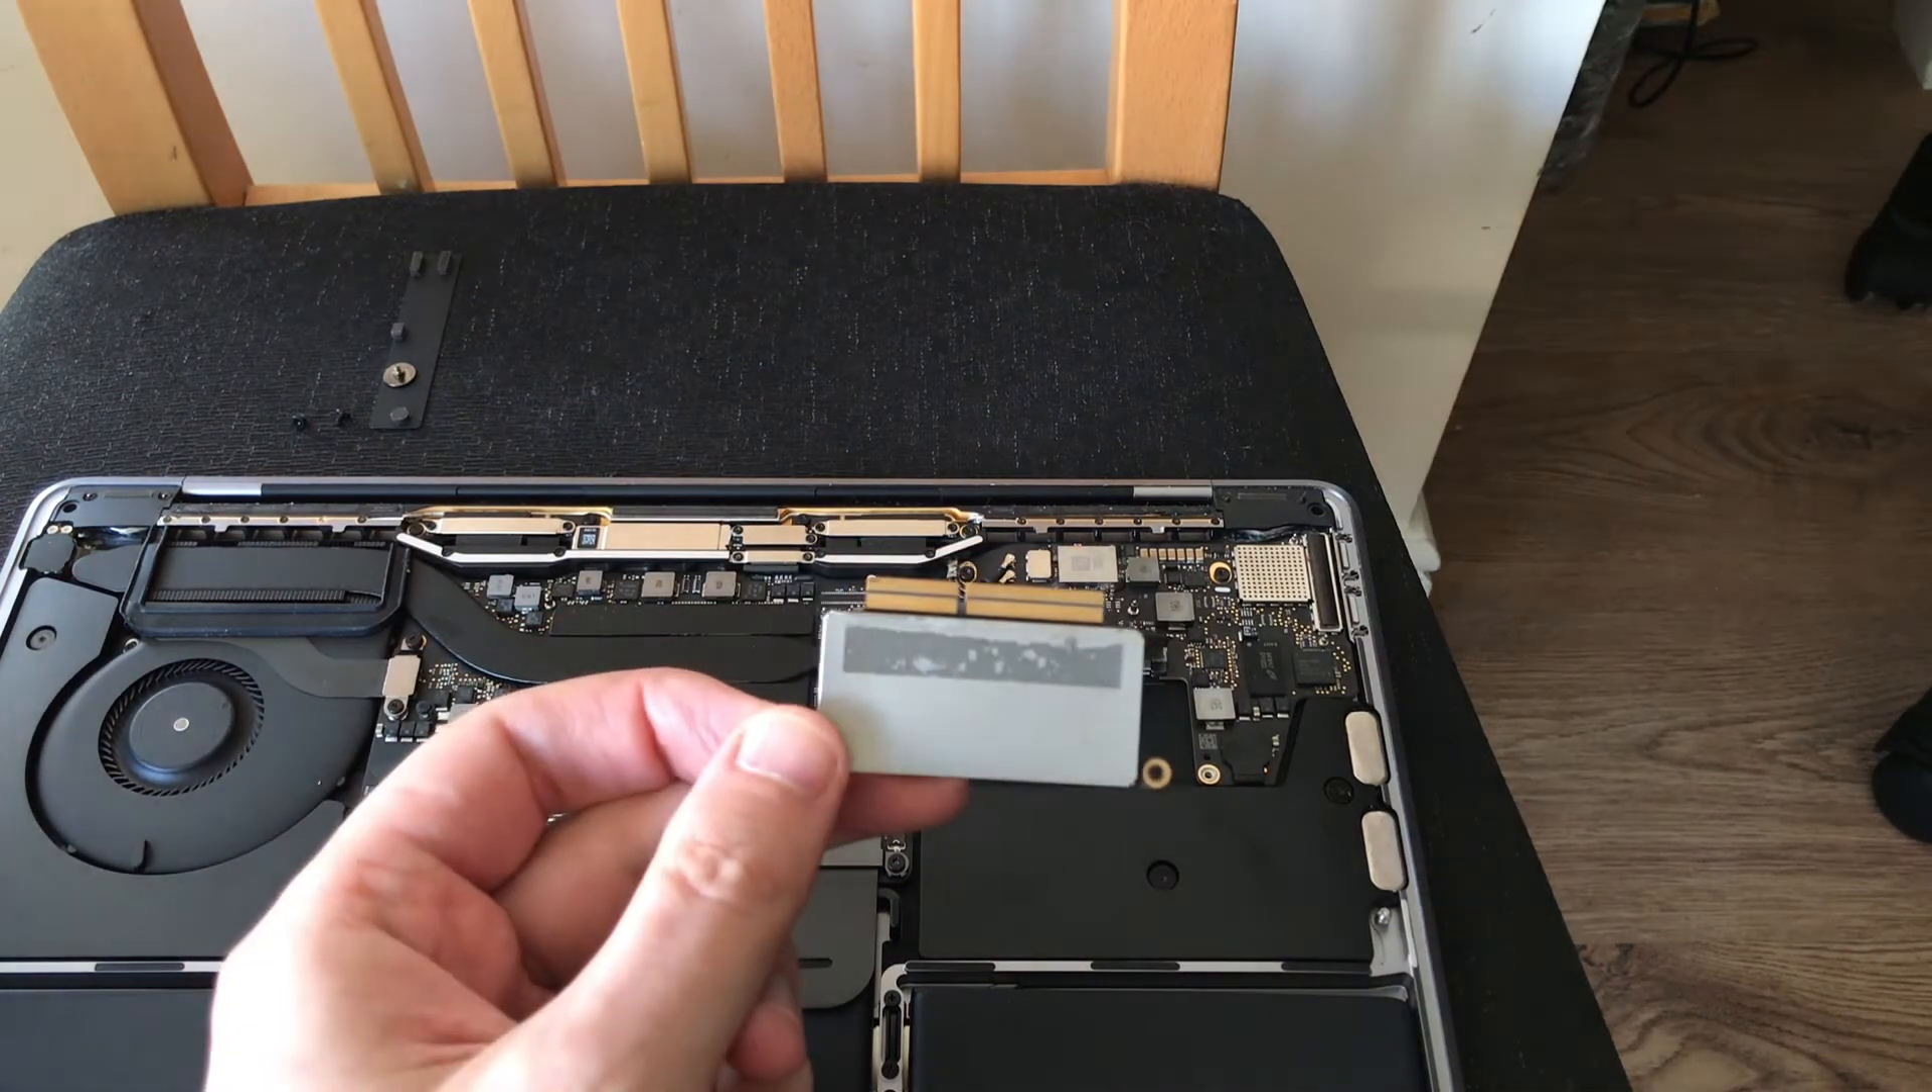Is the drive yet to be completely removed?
No.